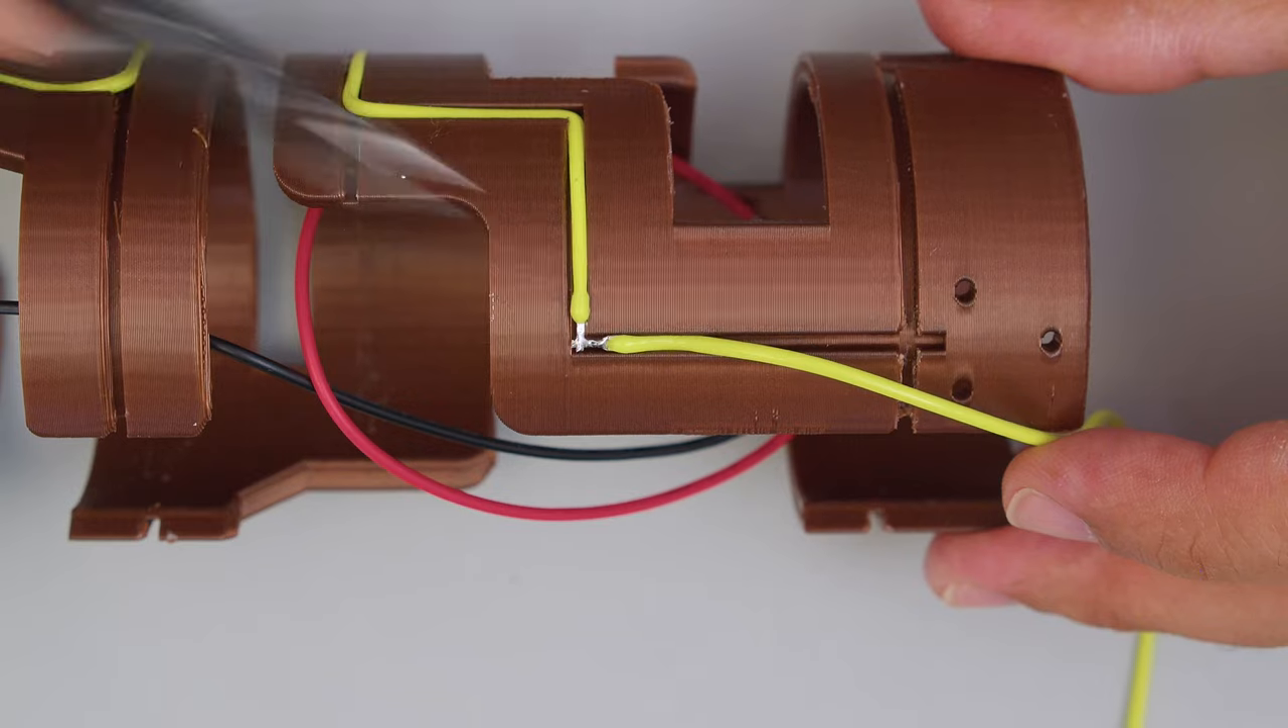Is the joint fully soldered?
Yes.